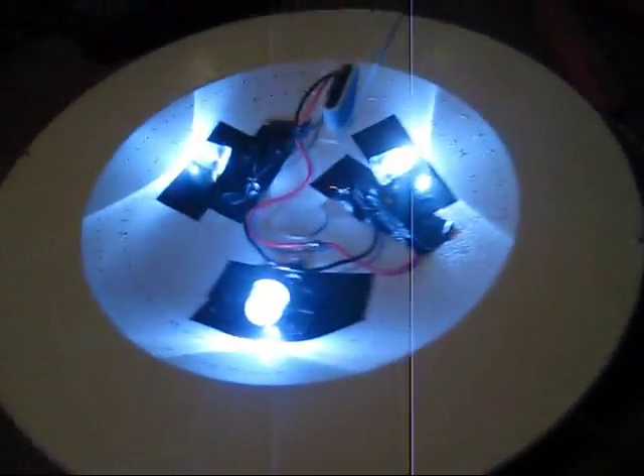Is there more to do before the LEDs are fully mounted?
No.